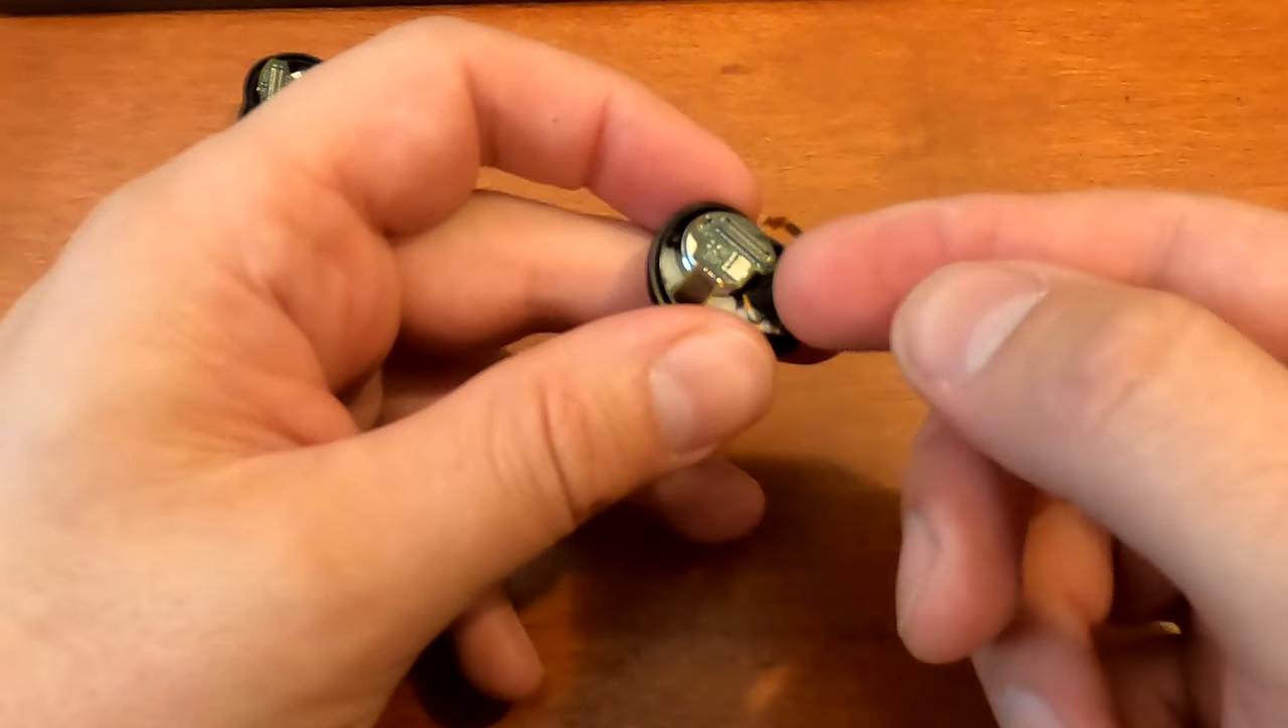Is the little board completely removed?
No.